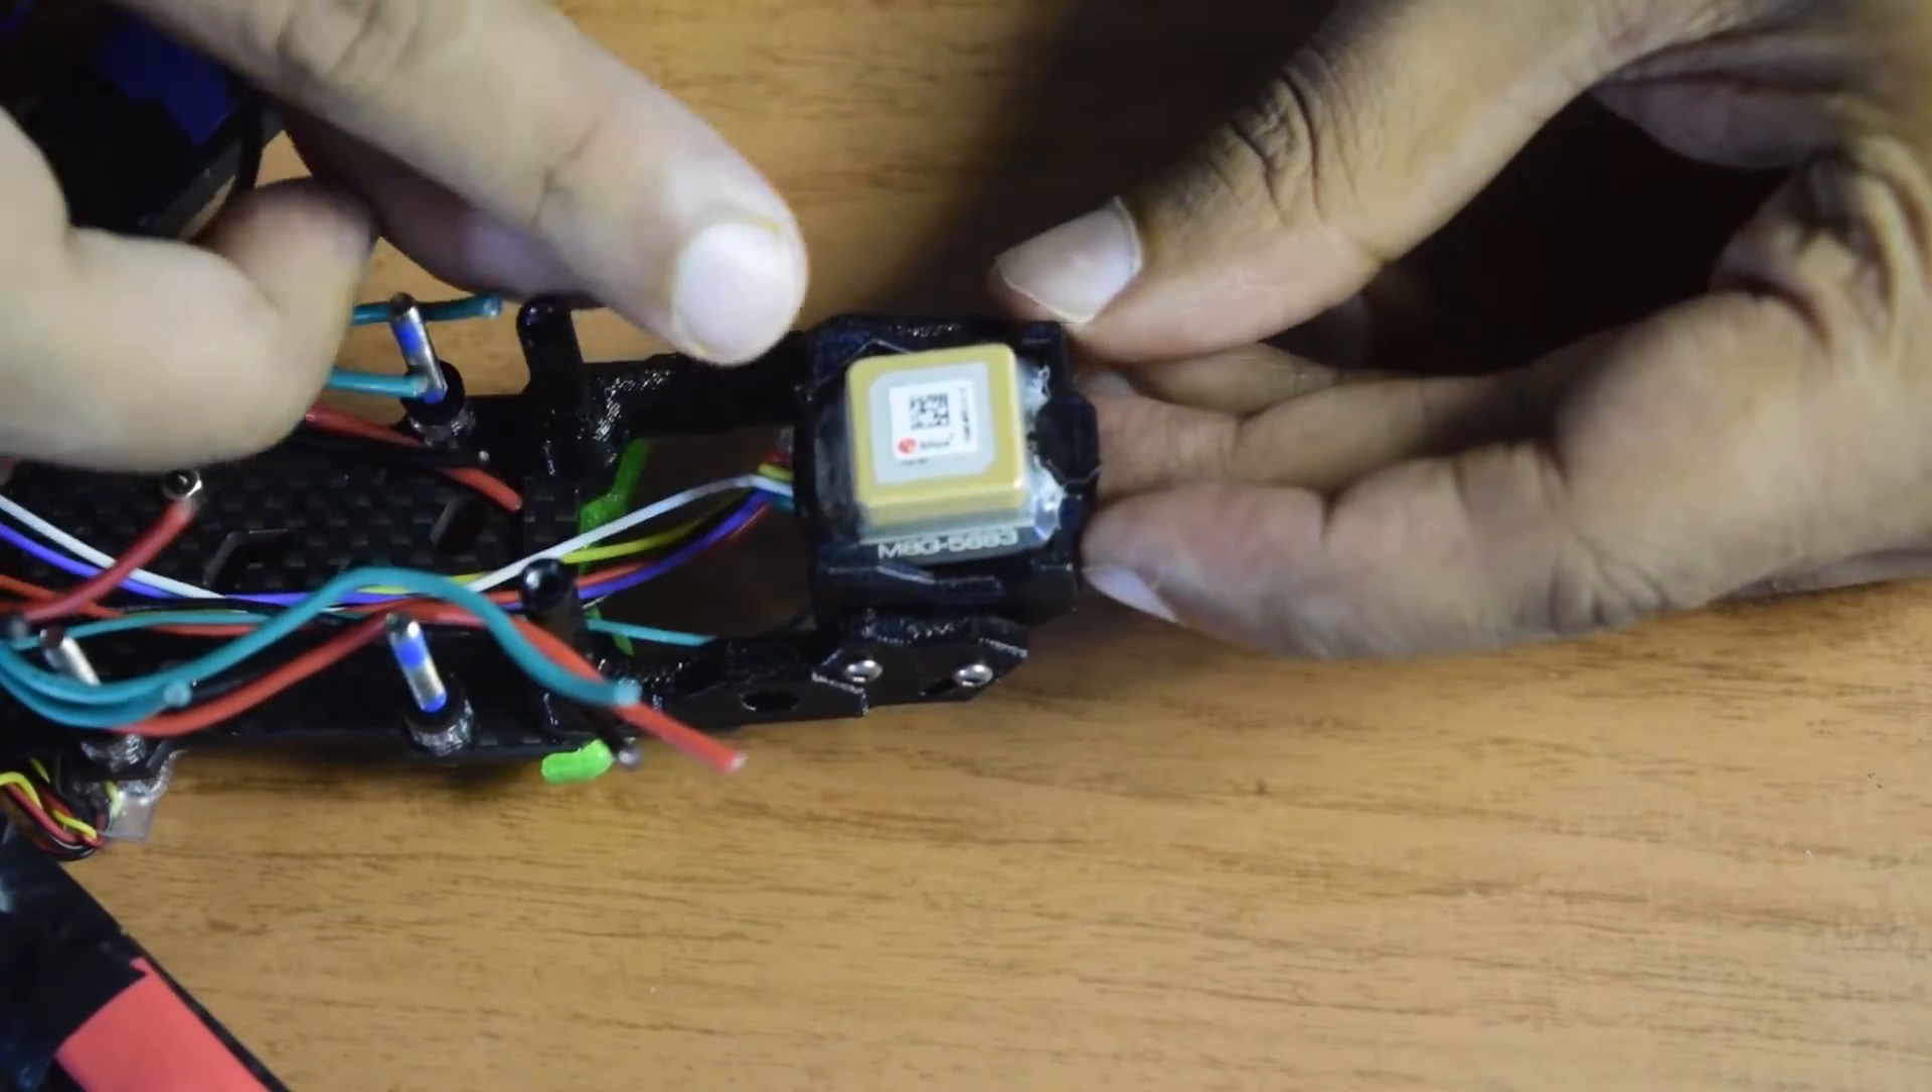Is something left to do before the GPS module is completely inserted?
No.